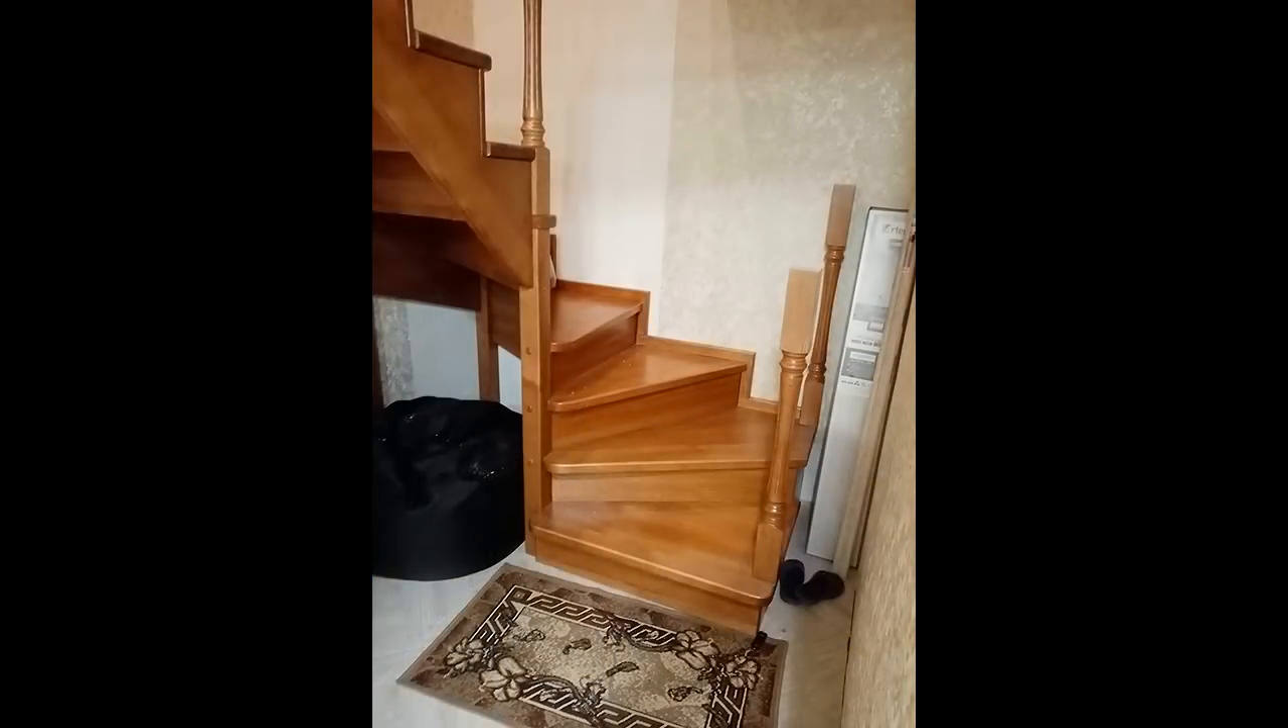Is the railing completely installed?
No.